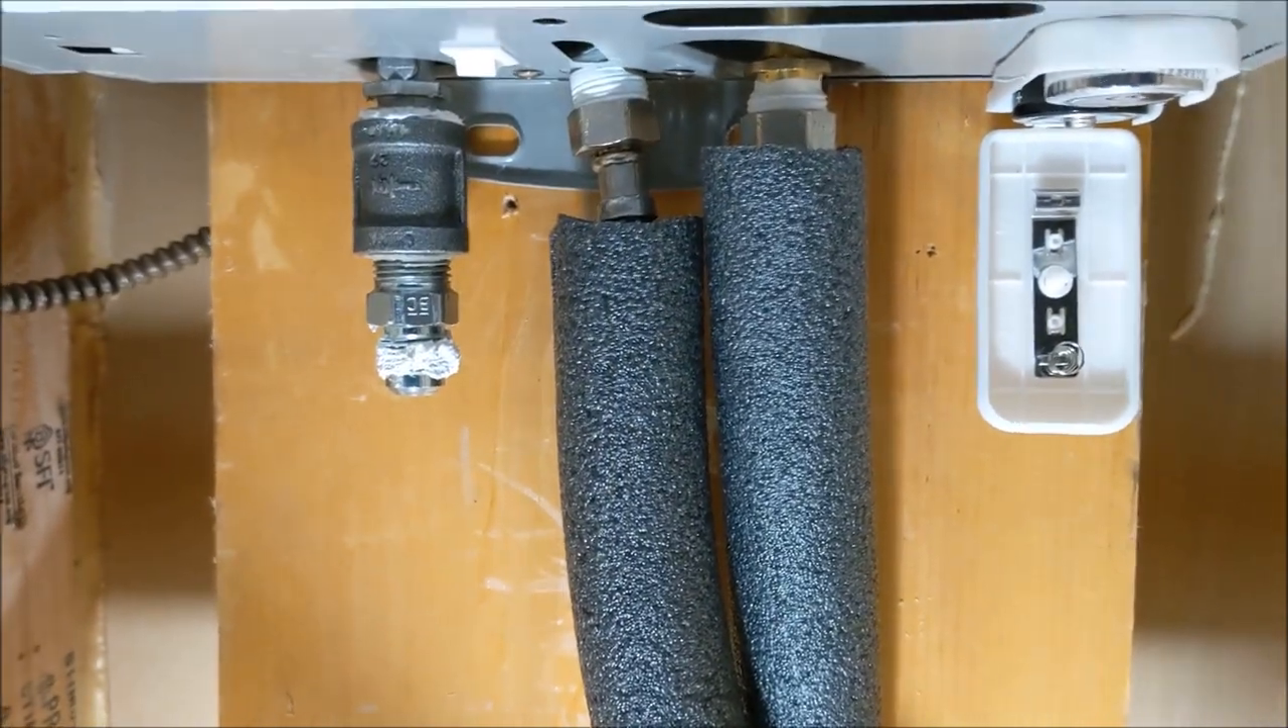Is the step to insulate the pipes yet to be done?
No.